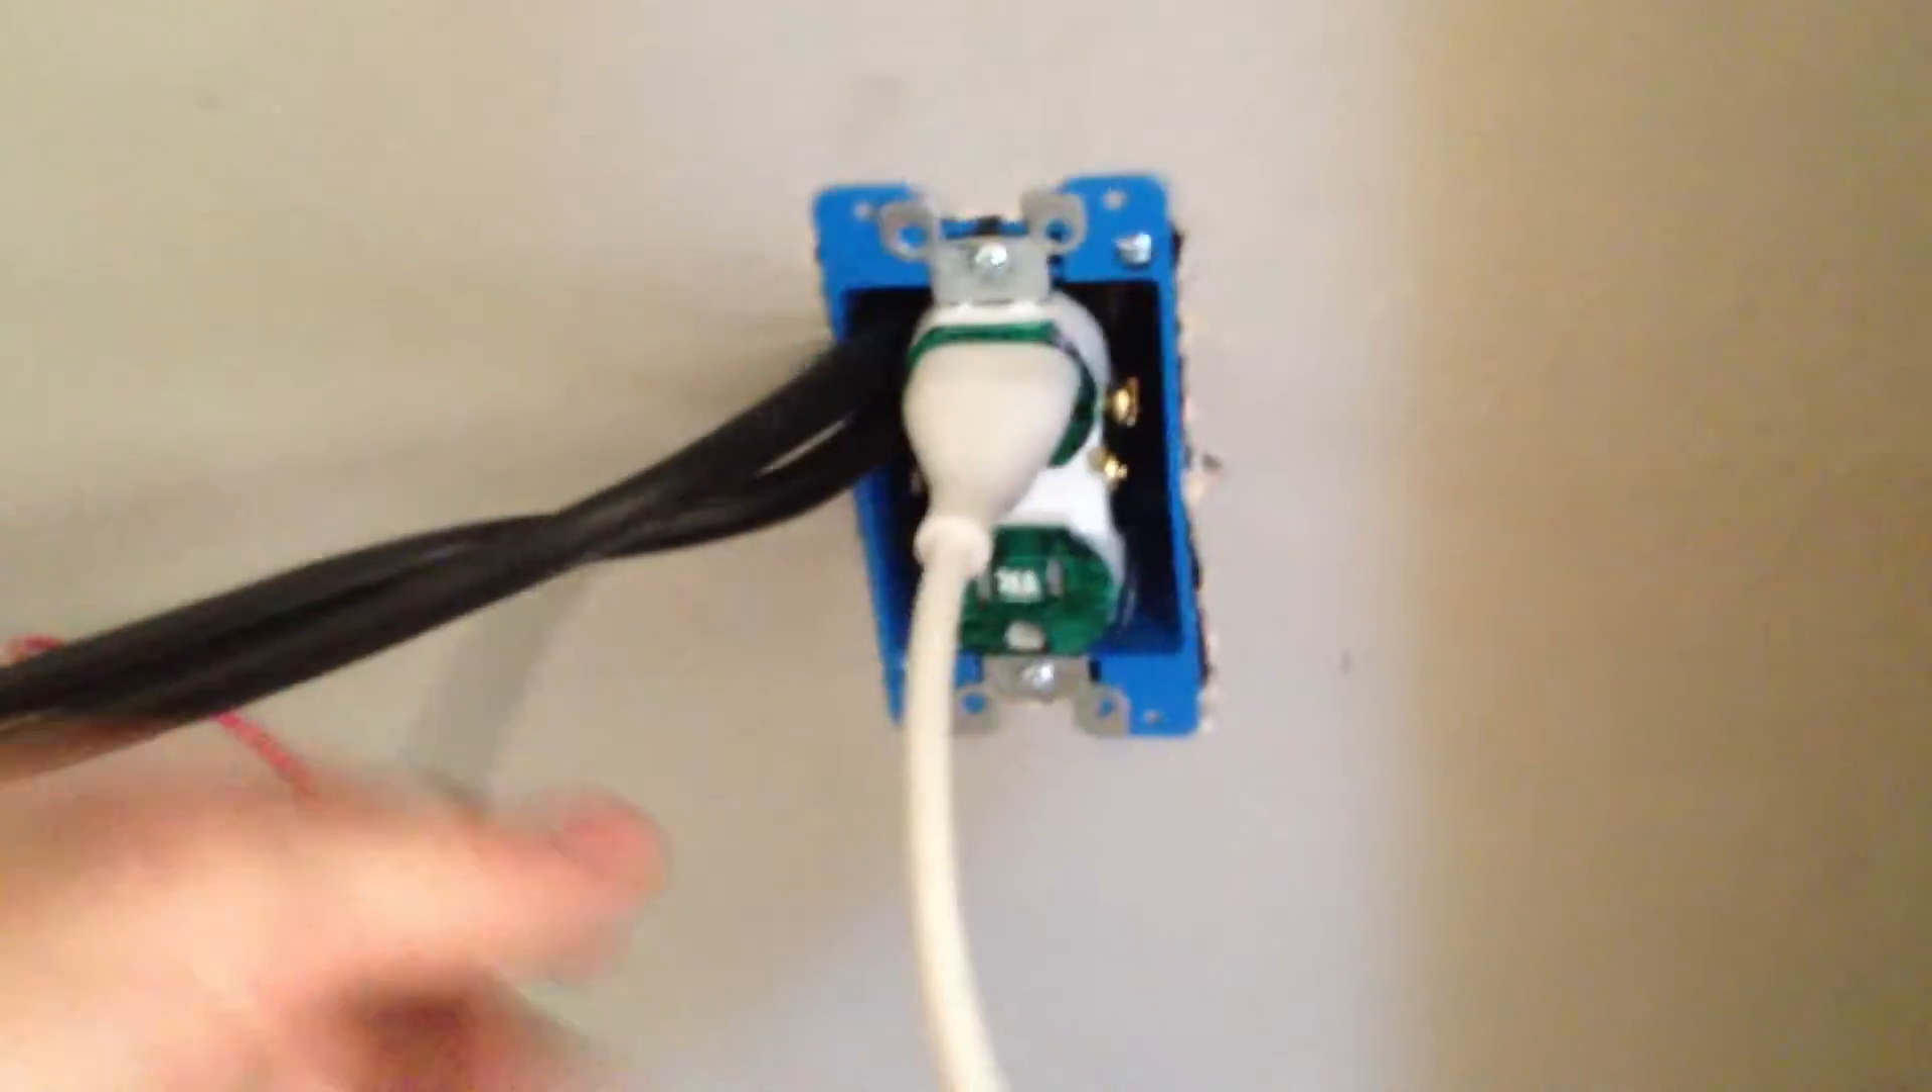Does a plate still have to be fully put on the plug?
Yes.